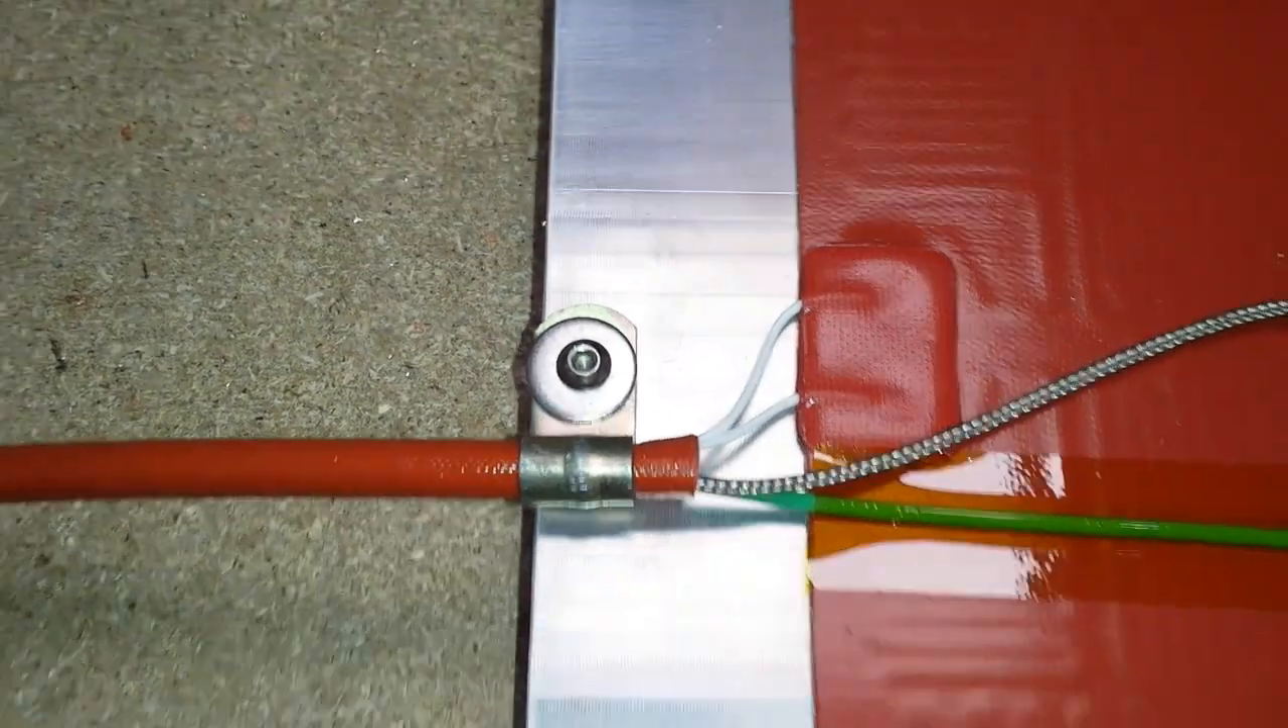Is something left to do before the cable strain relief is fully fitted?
No.